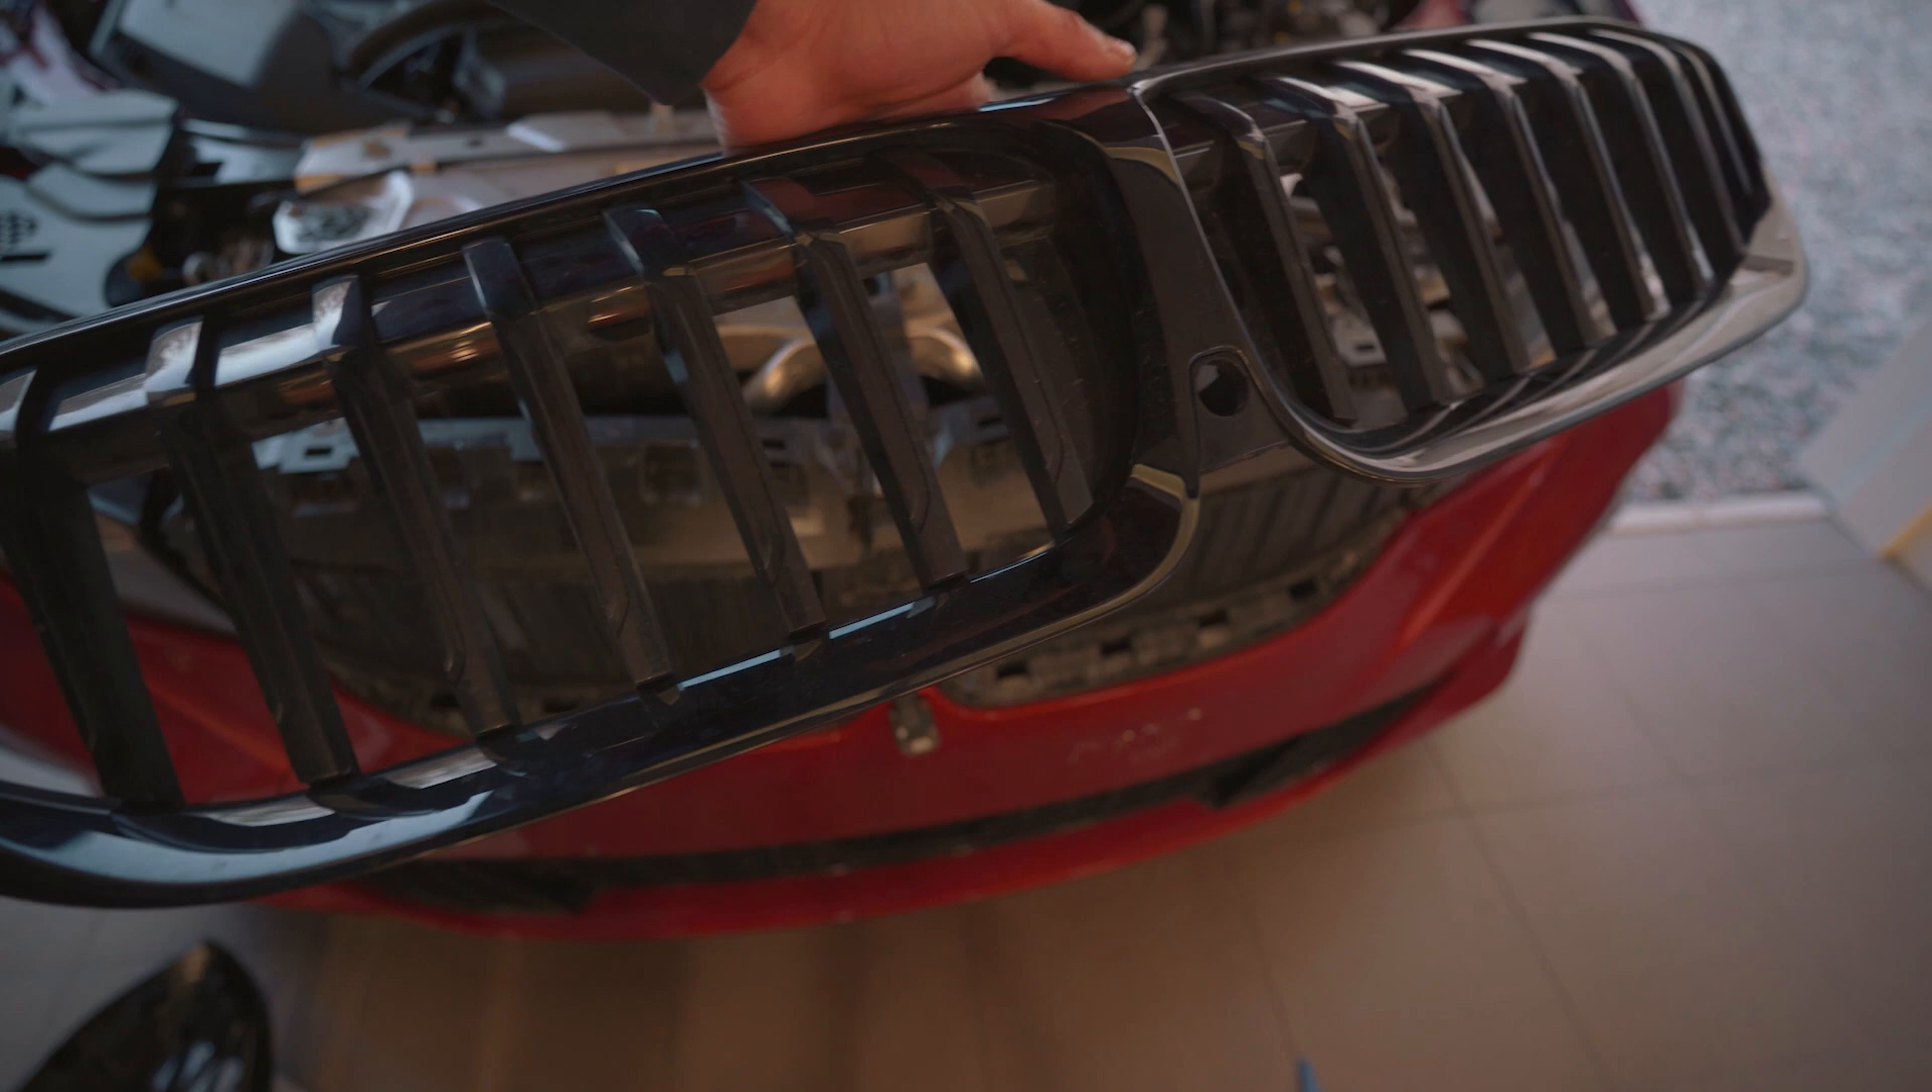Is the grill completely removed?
Yes.